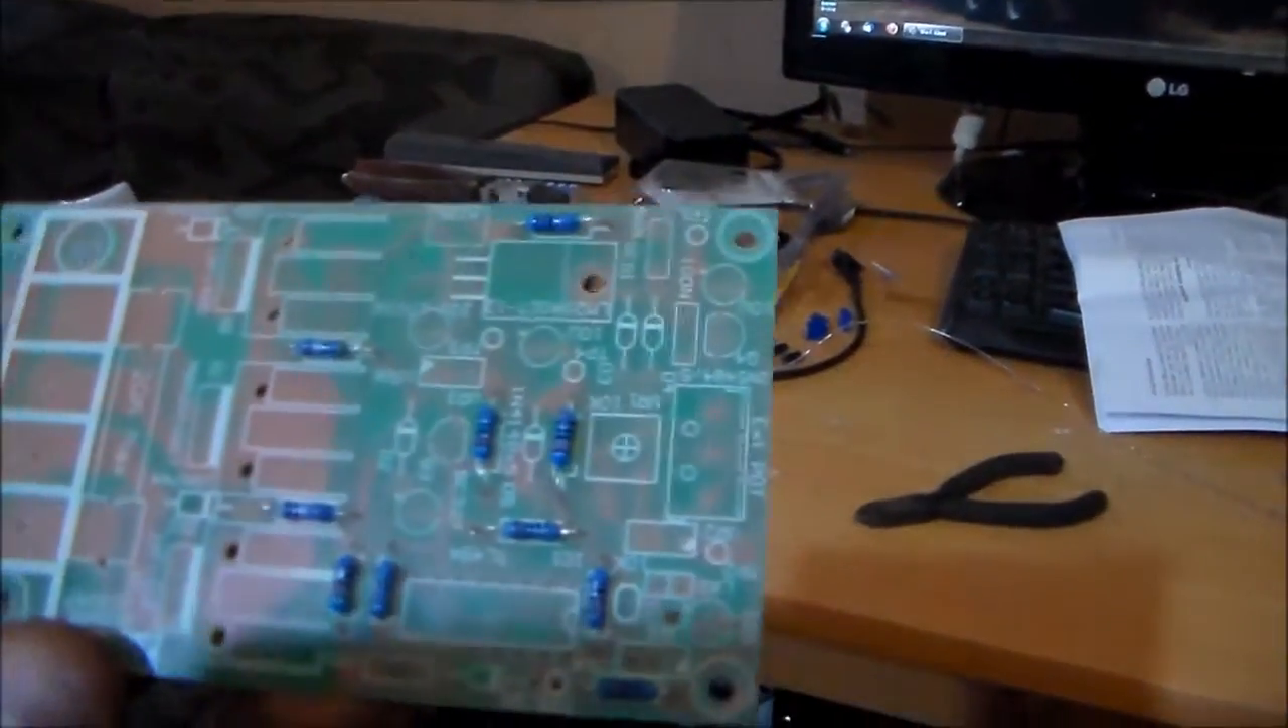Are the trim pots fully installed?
No.